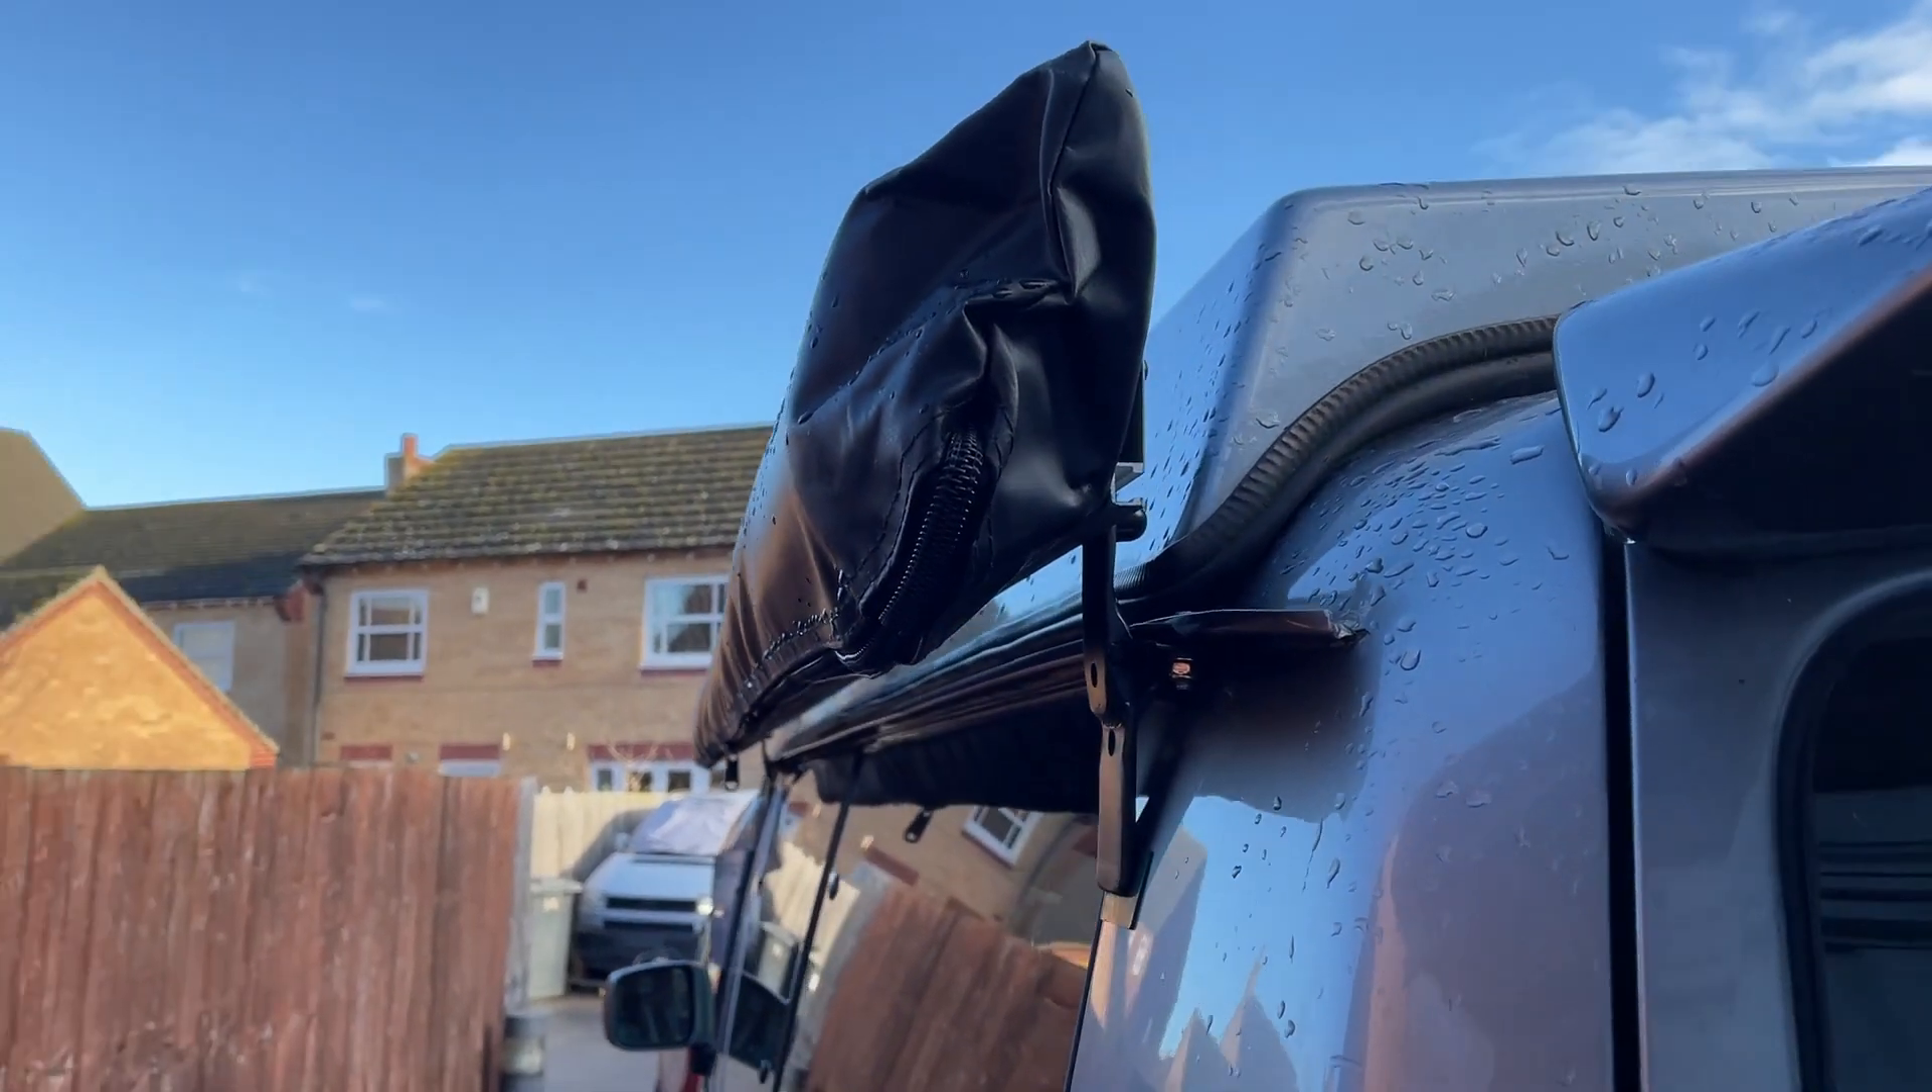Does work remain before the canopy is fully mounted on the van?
No.